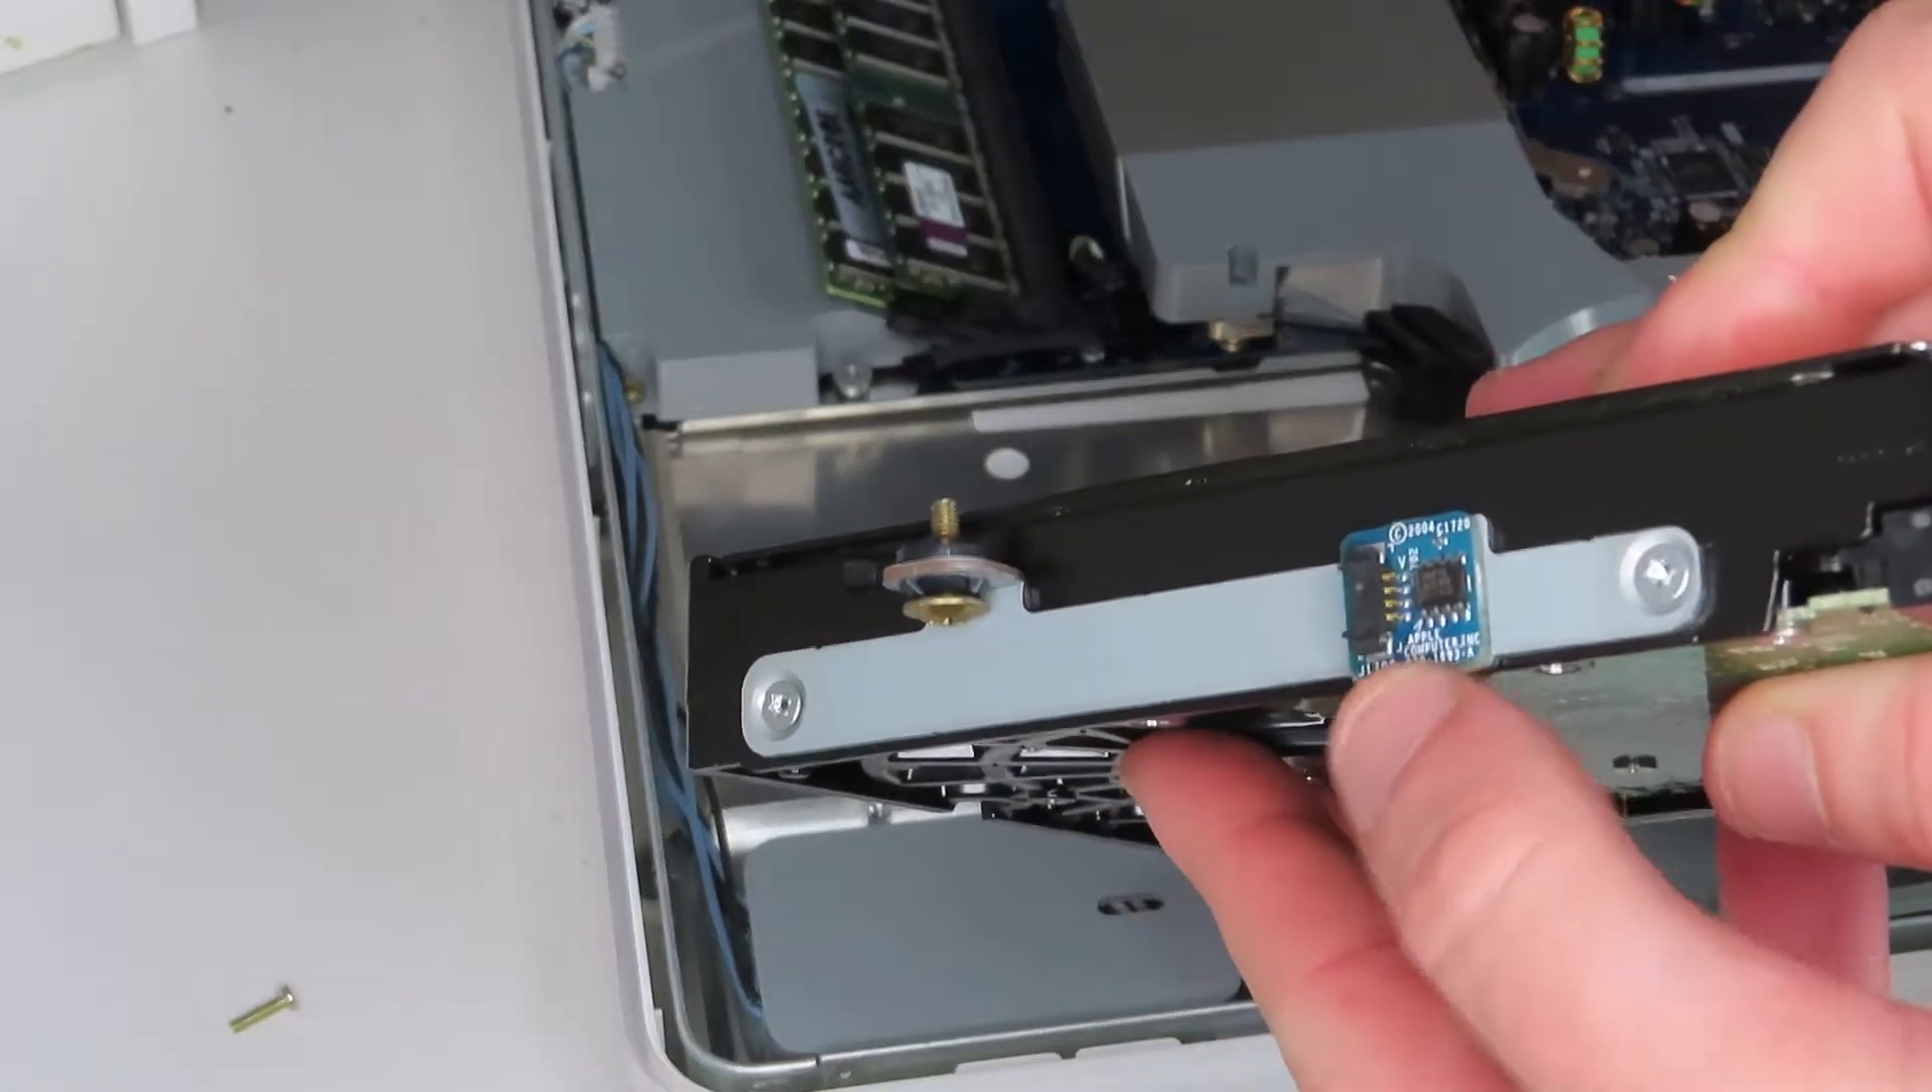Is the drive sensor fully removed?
No.